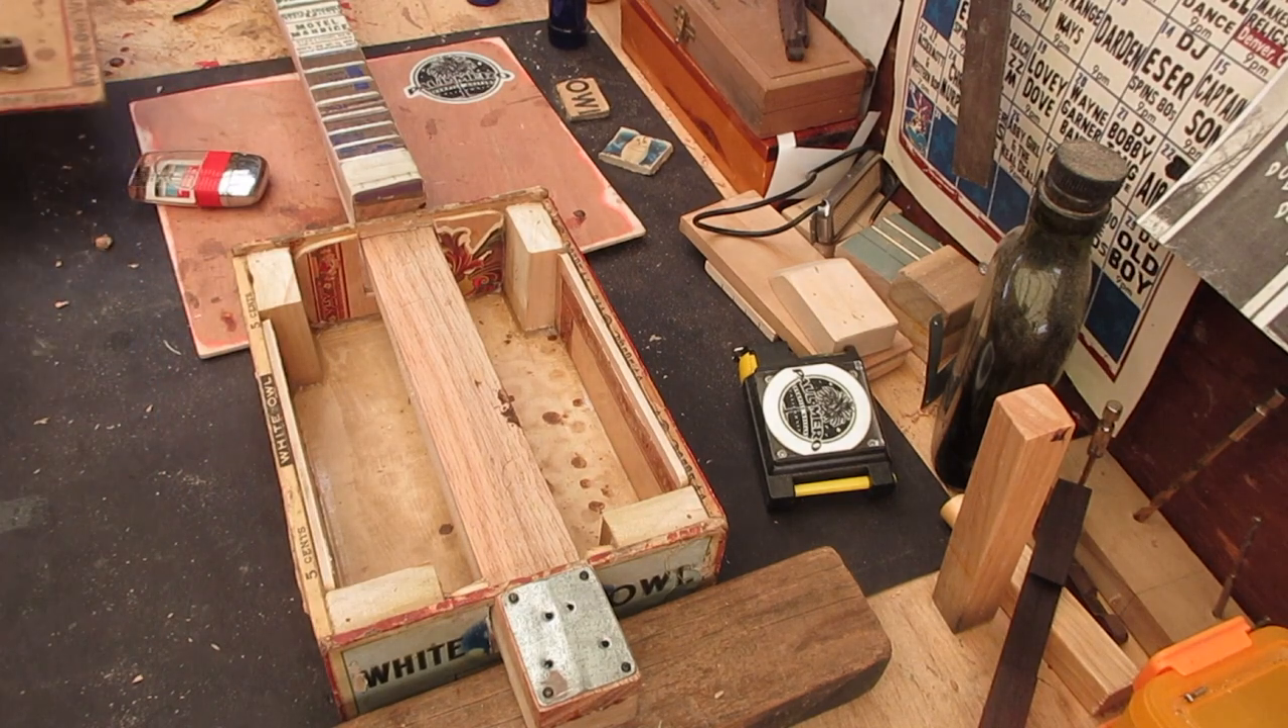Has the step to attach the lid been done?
No.